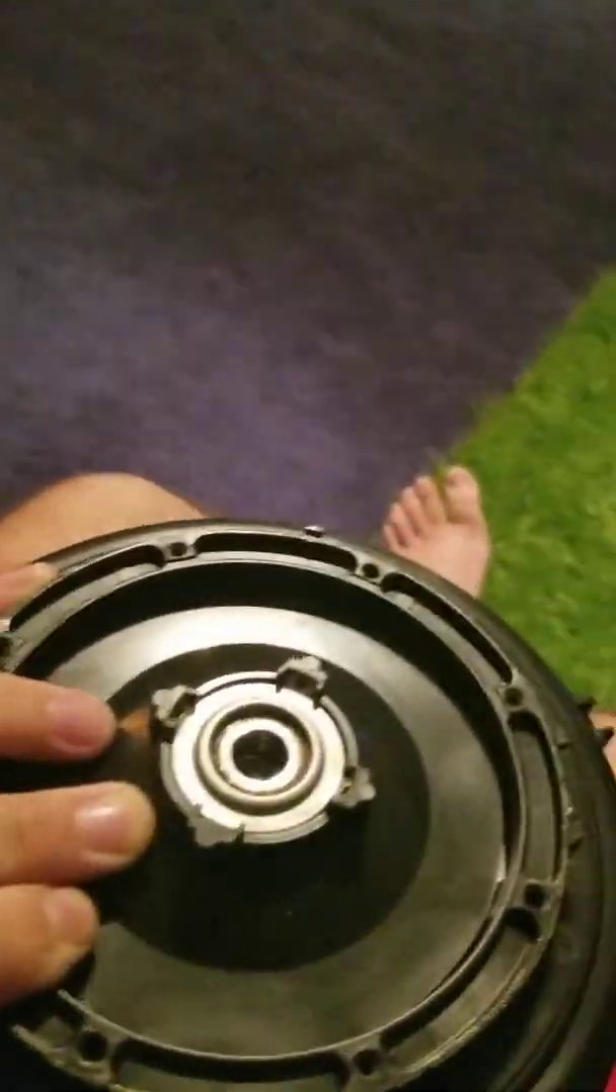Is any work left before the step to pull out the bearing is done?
Yes.